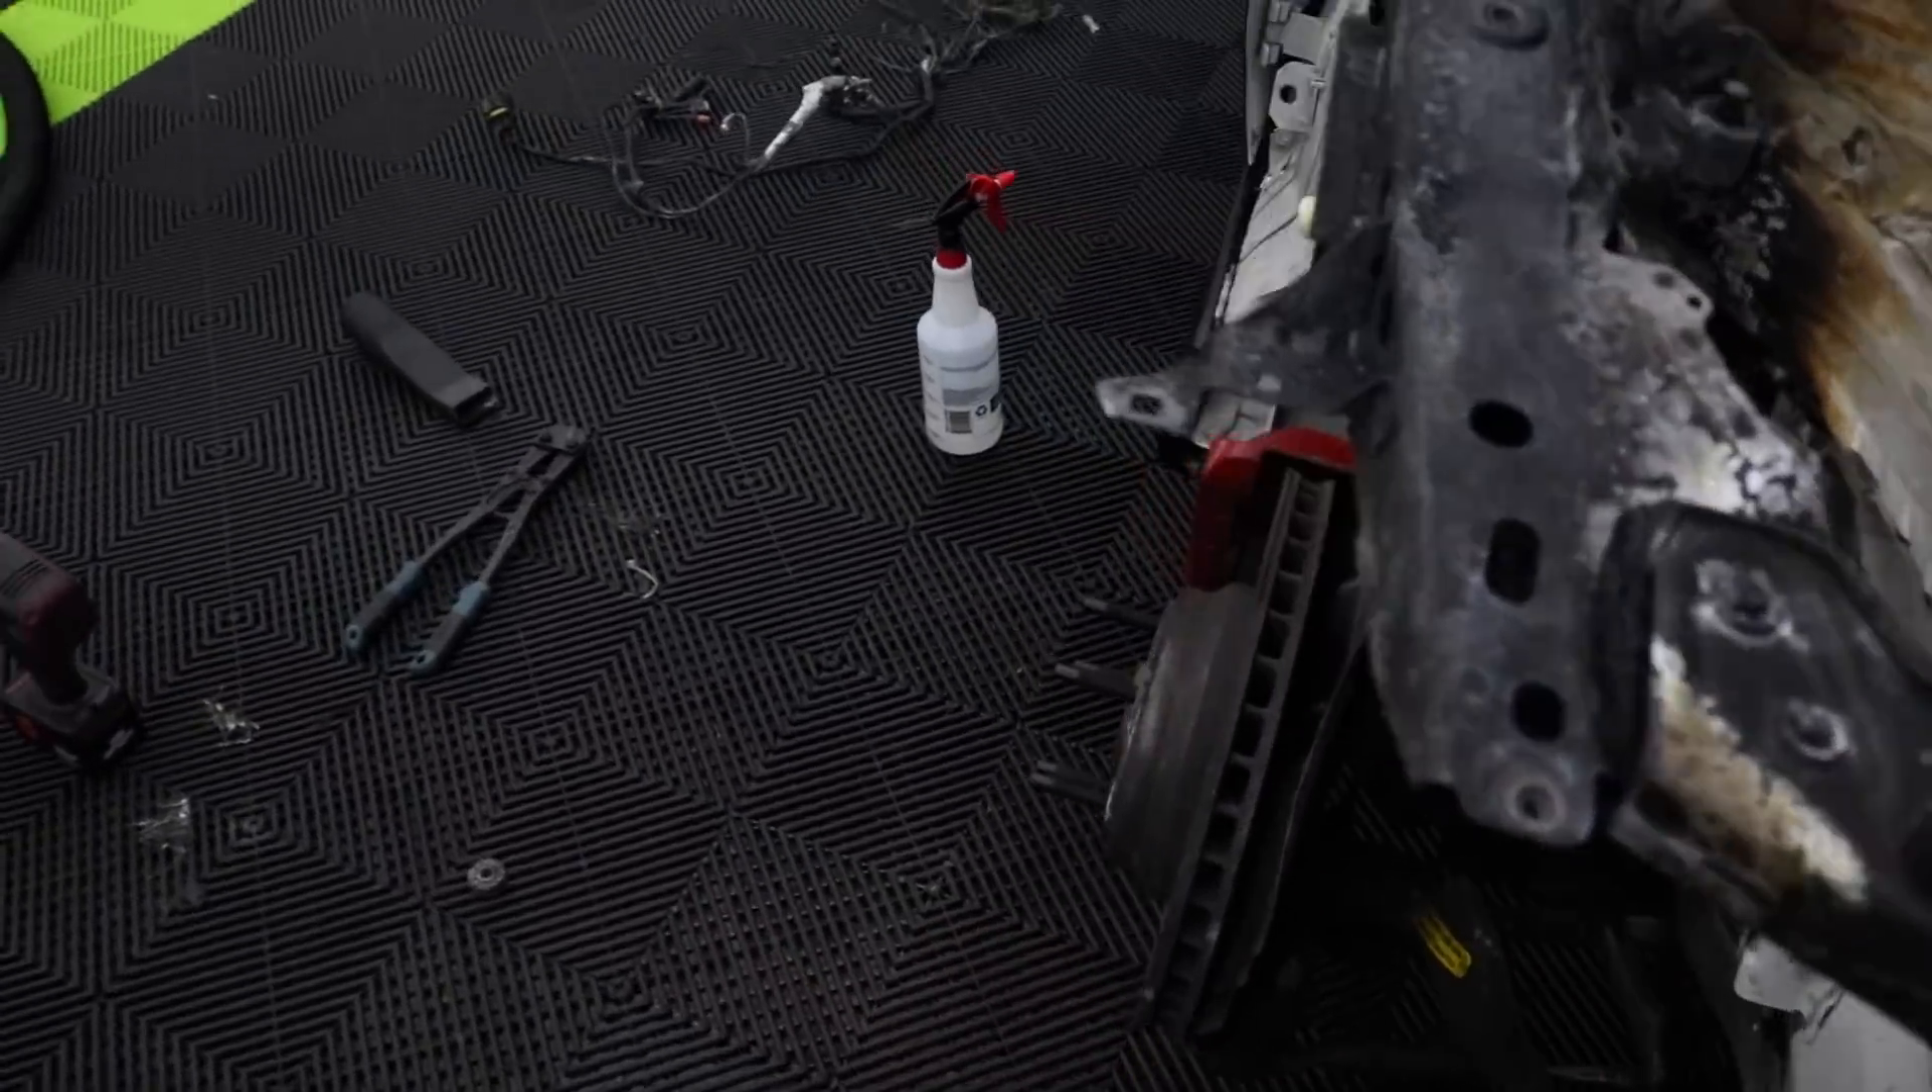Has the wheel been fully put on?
No.